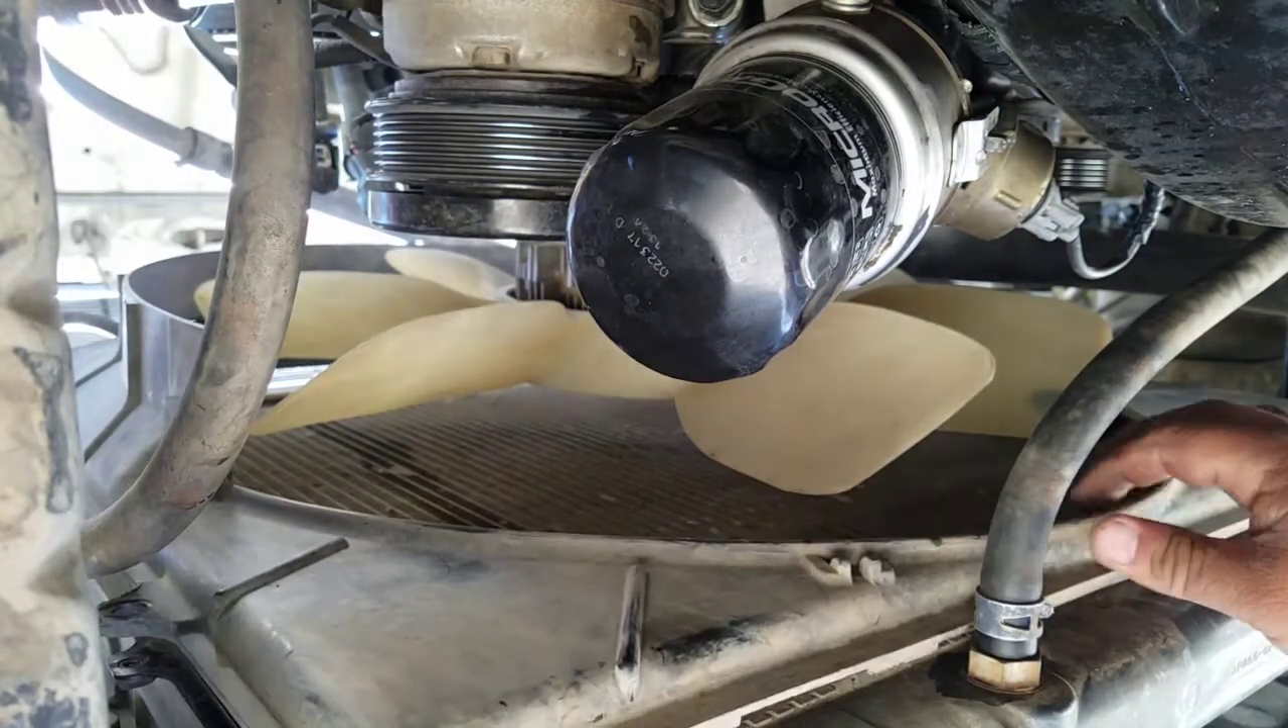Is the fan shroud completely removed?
No.